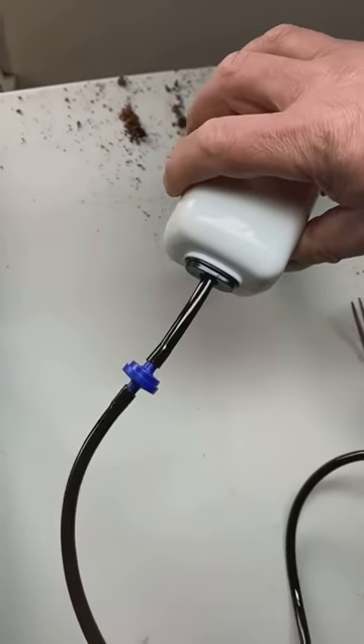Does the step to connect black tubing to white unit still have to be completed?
No.